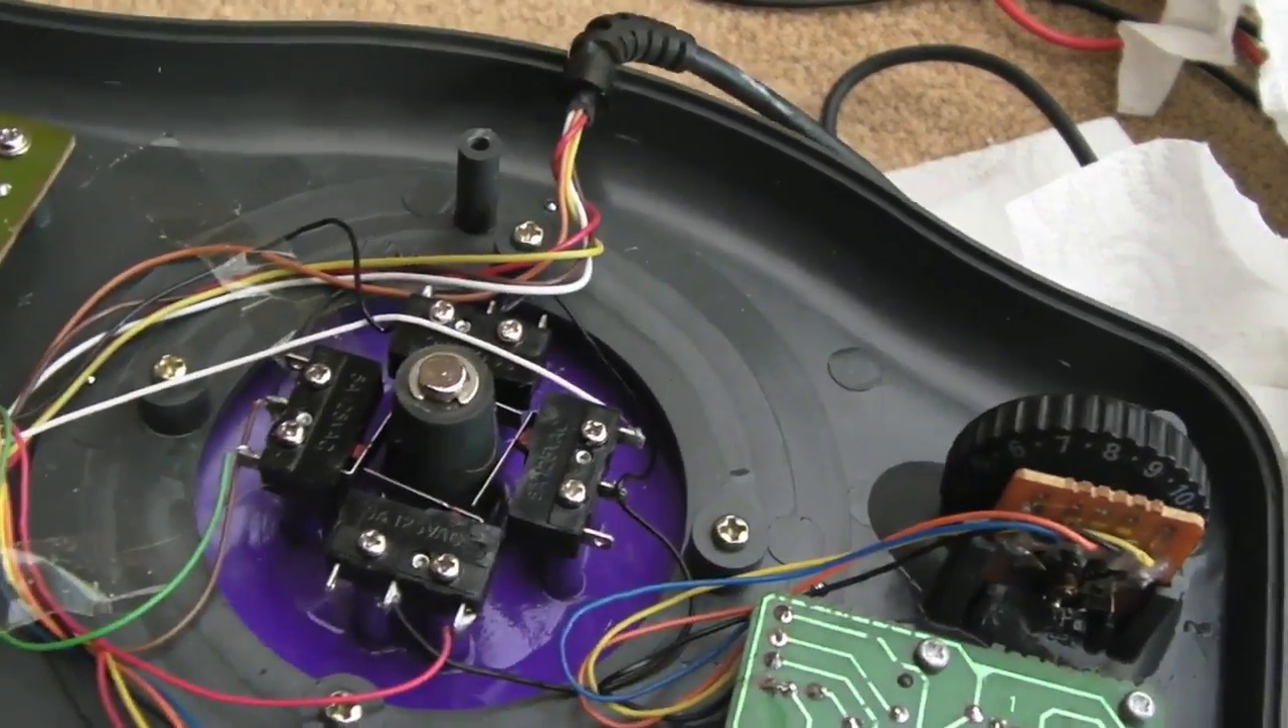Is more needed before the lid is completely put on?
Yes.